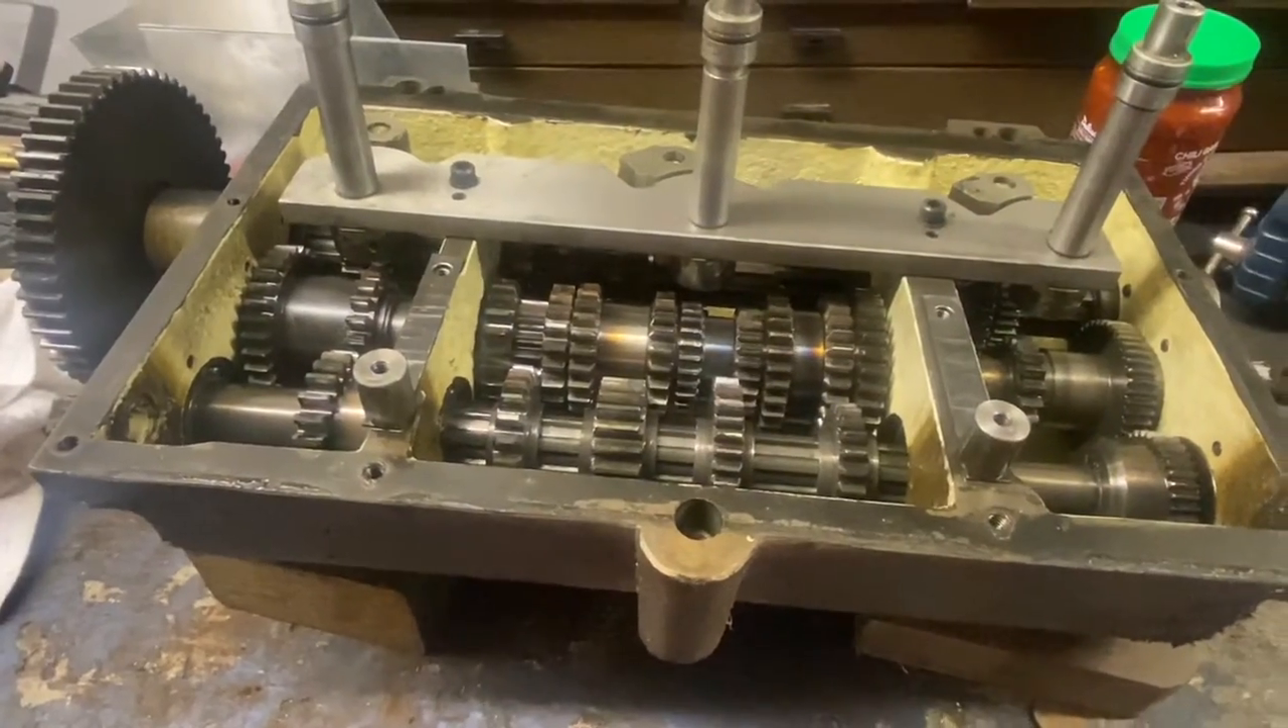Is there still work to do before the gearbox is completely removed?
No.